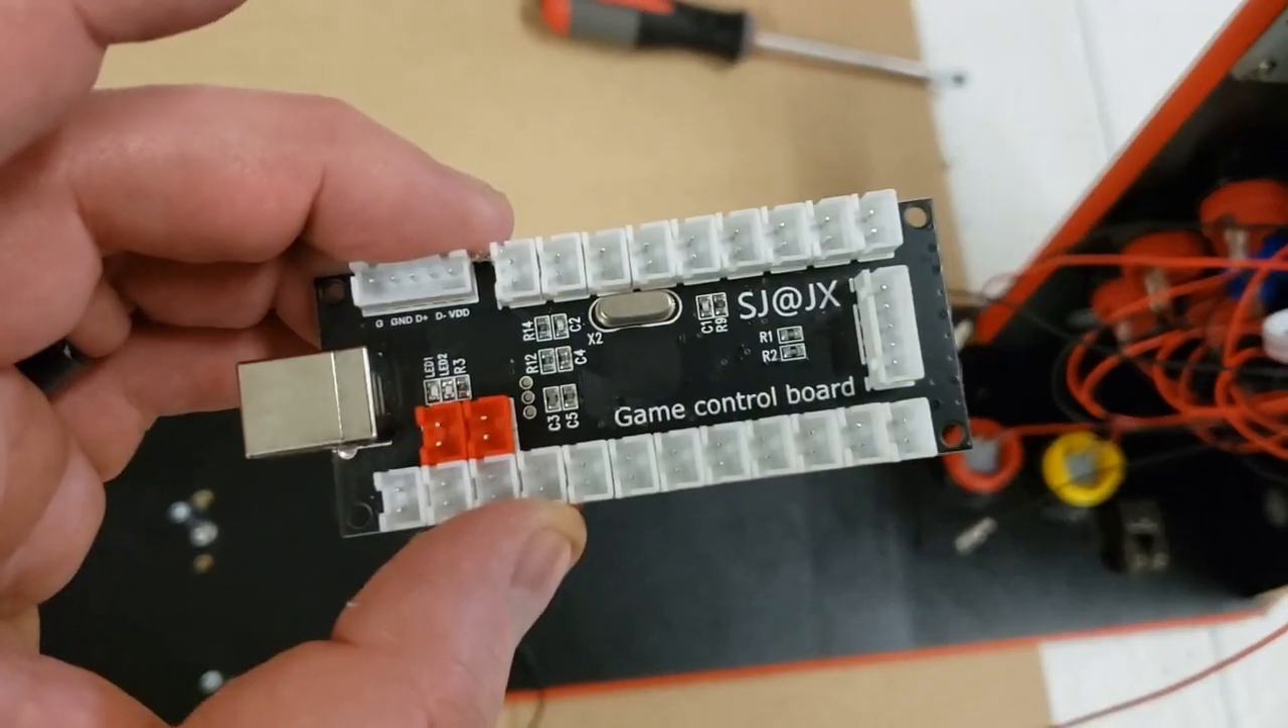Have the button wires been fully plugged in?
No.